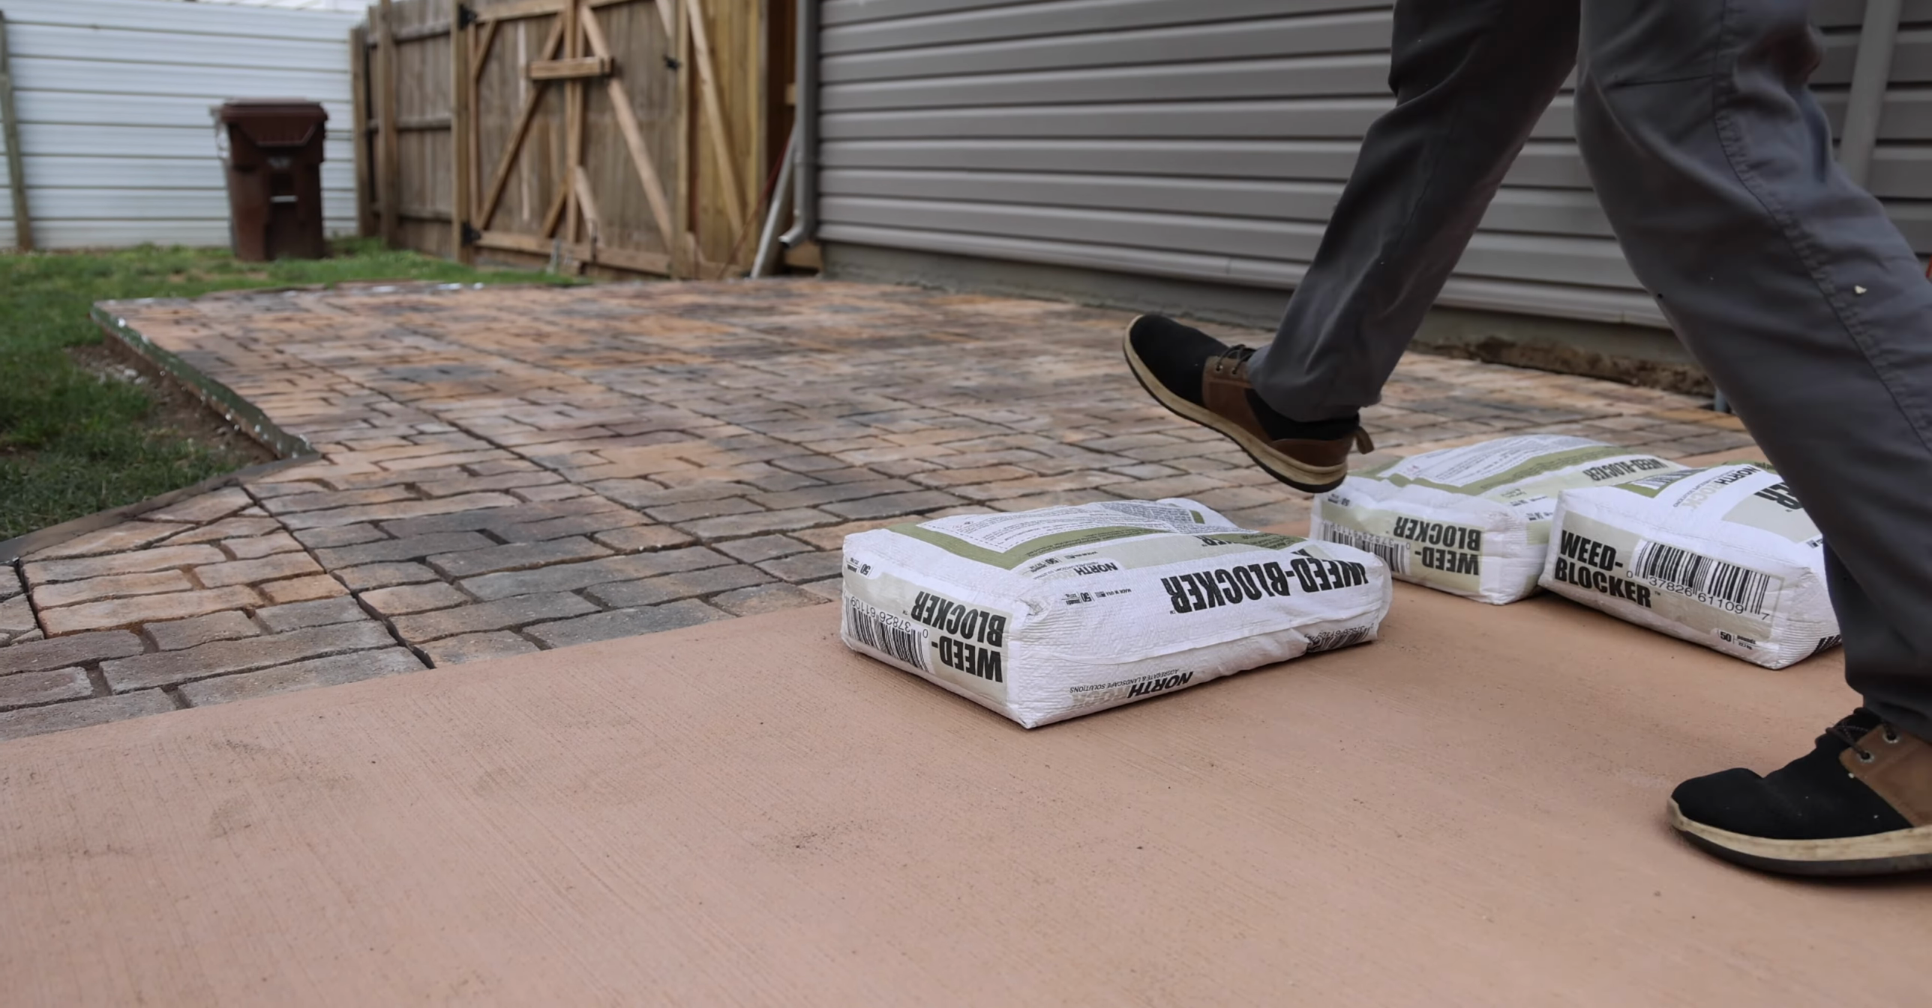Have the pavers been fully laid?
Yes.